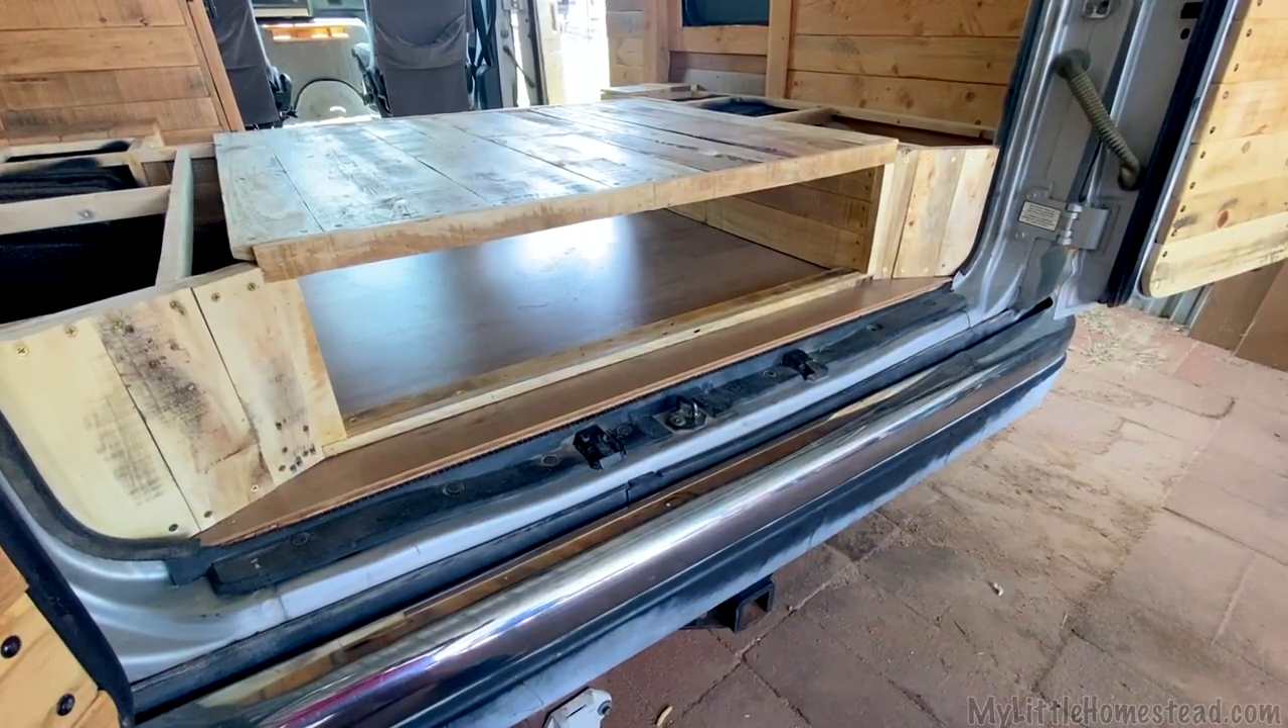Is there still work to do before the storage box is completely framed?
No.